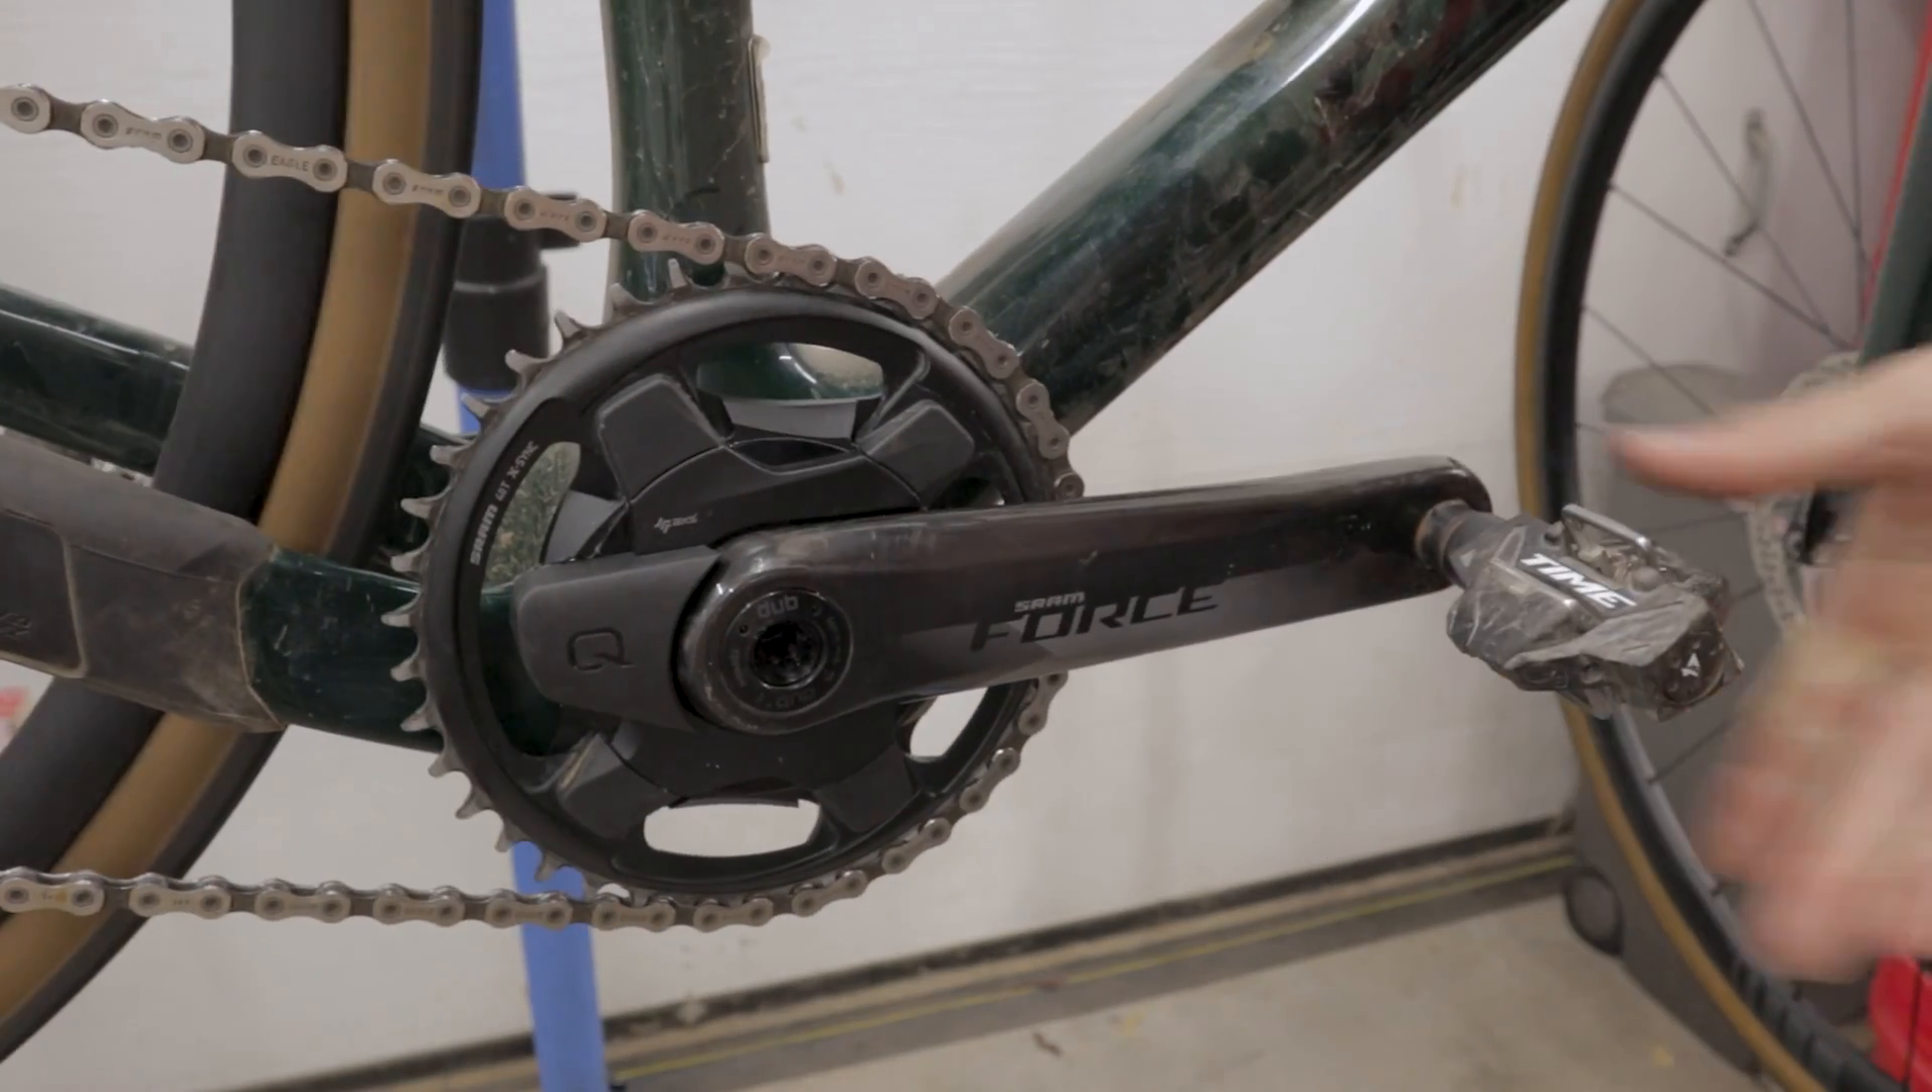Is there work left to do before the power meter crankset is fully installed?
No.